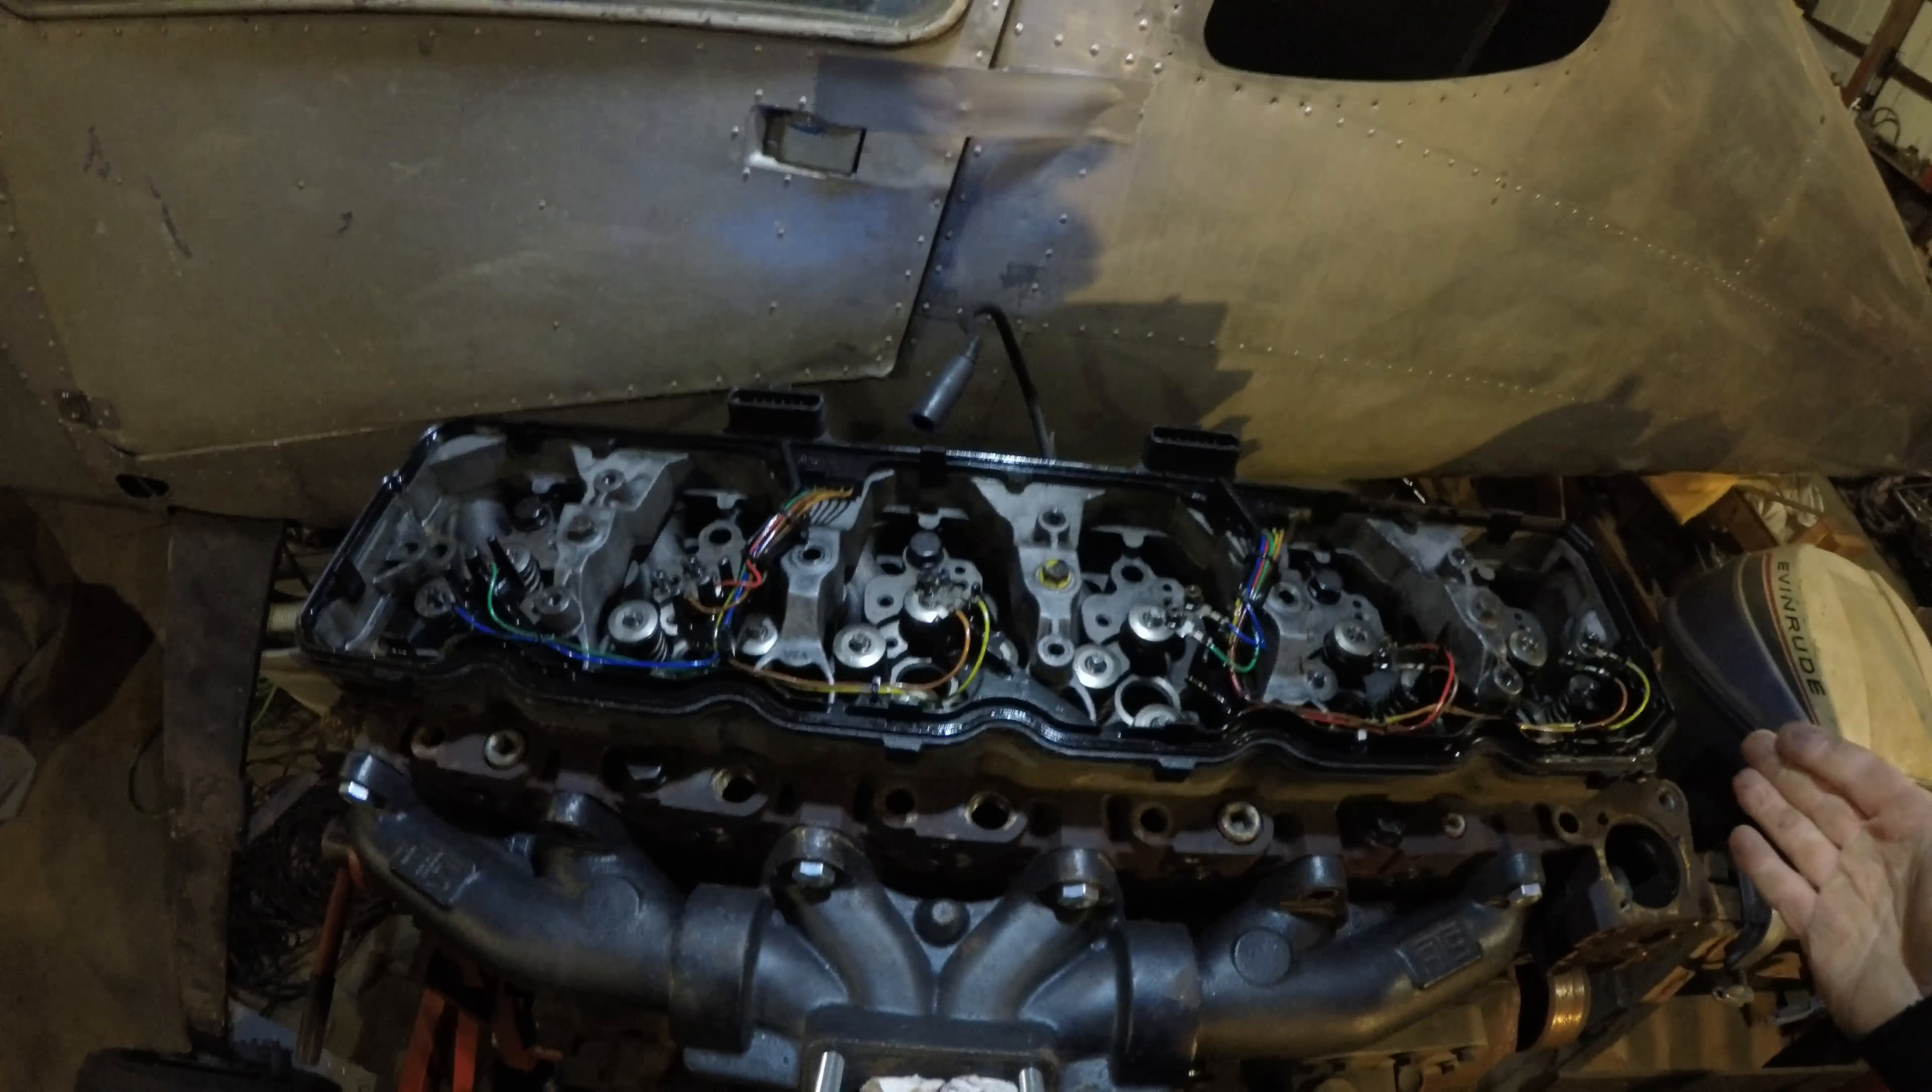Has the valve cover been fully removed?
Yes.